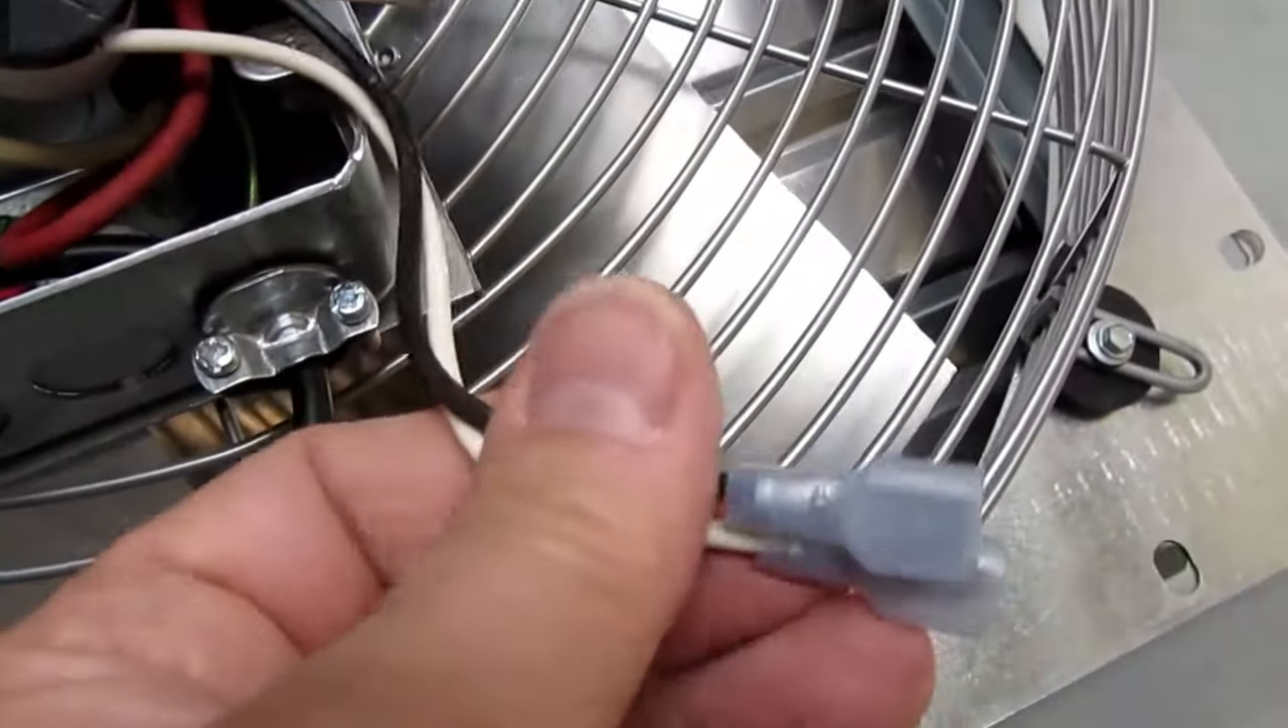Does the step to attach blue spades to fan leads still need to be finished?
No.